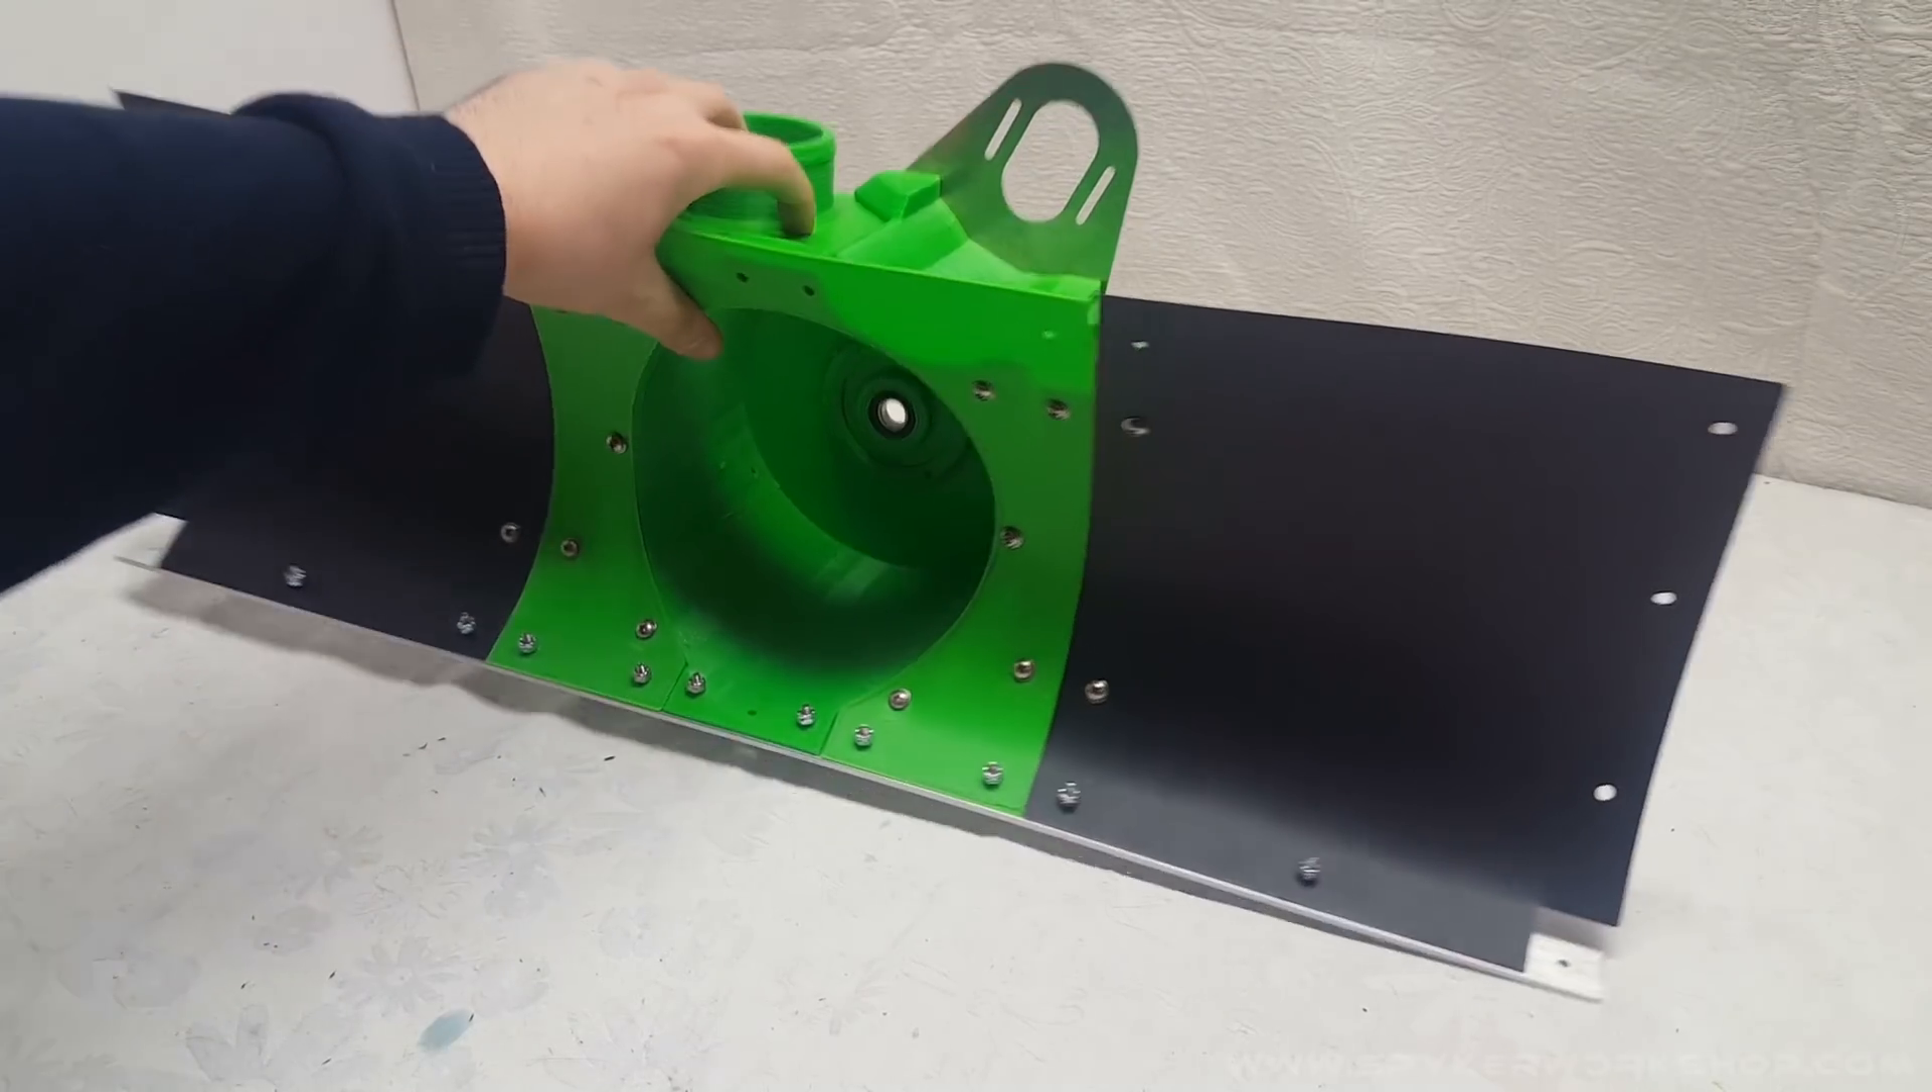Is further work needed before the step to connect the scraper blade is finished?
No.